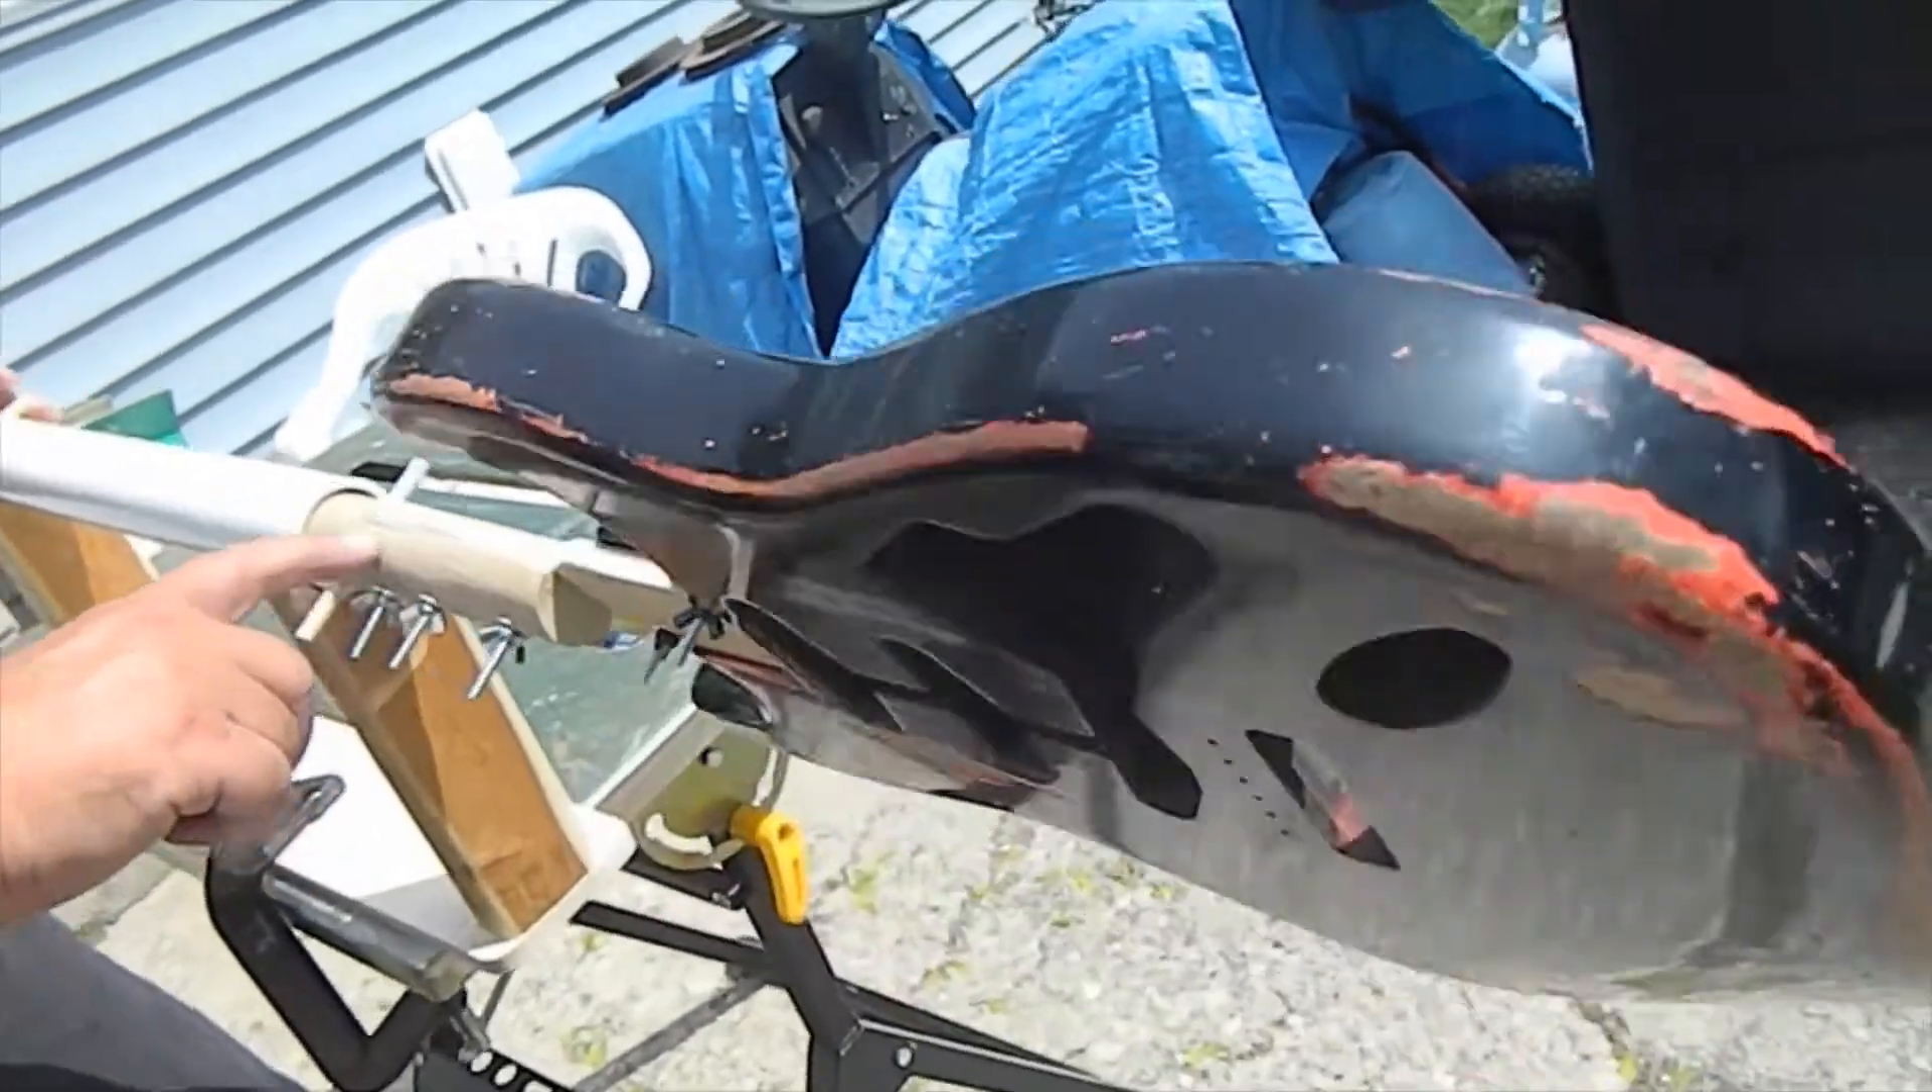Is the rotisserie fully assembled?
Yes.